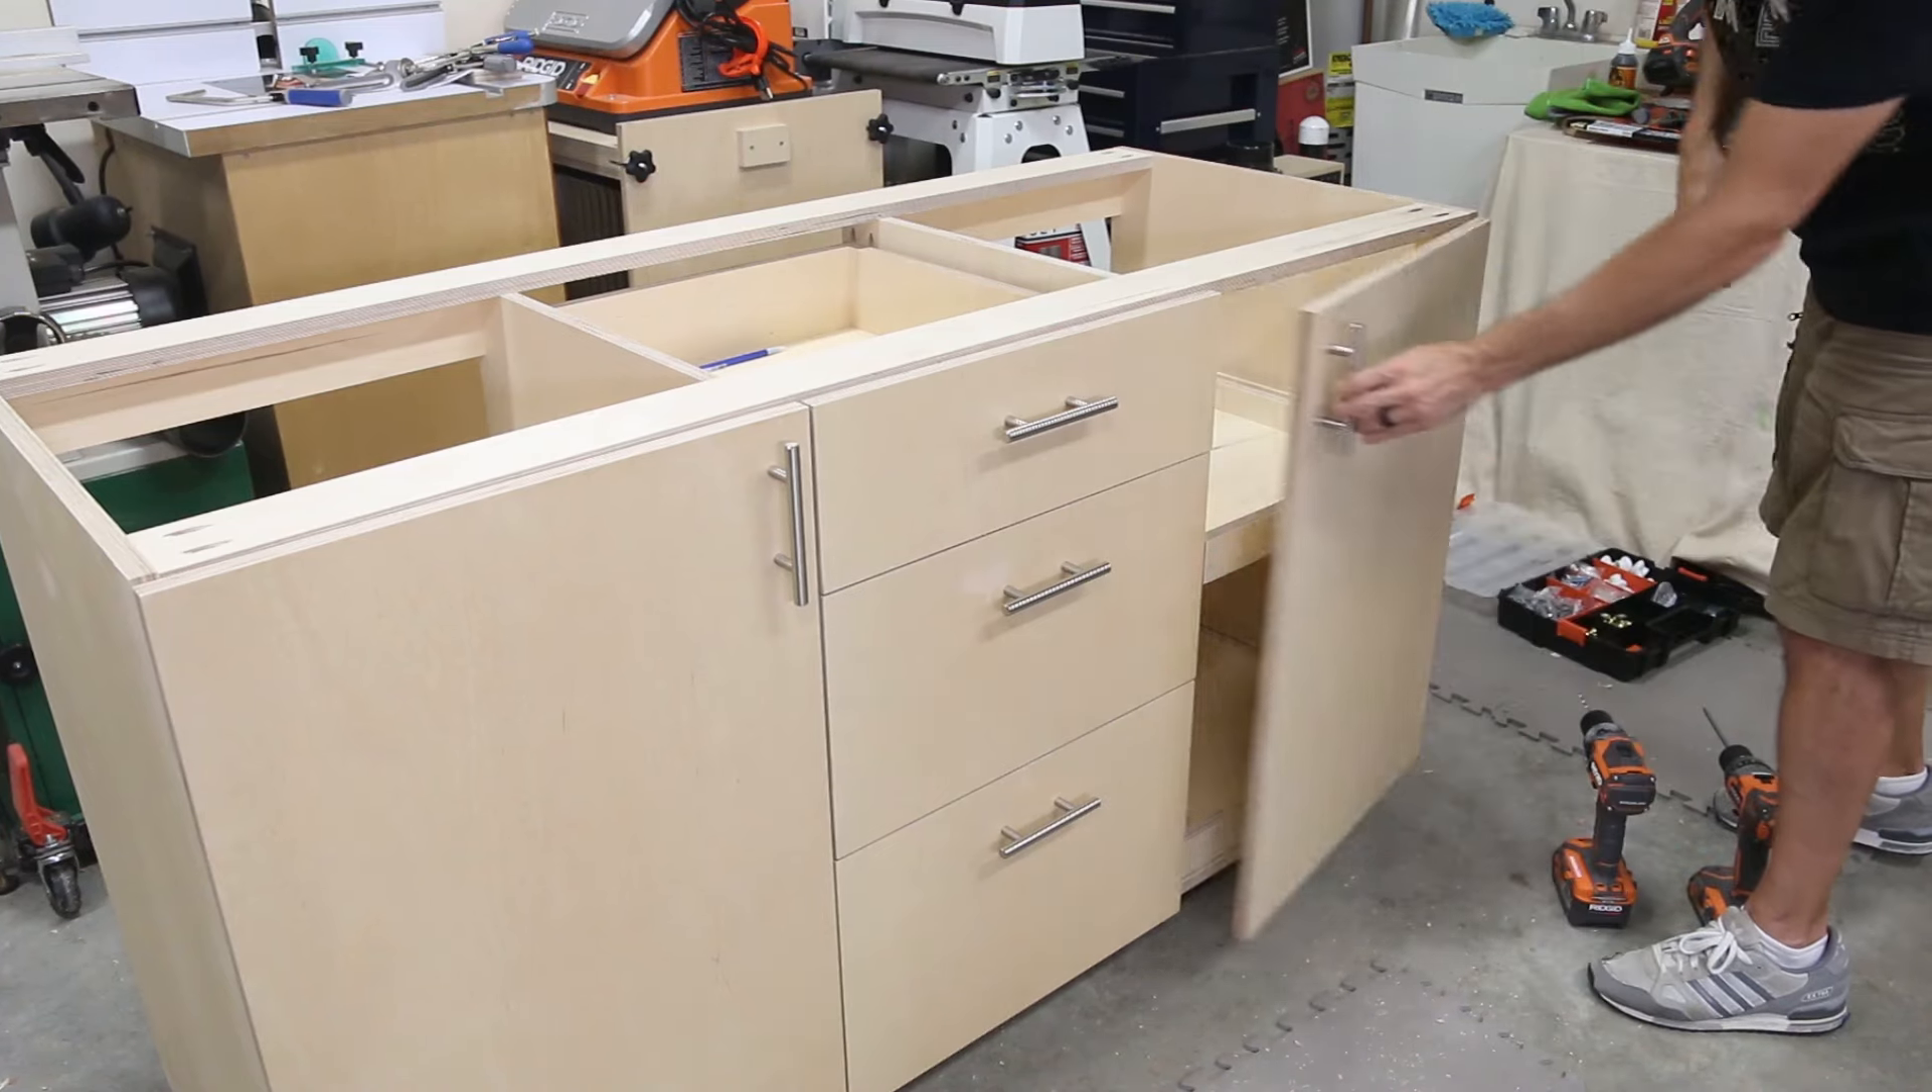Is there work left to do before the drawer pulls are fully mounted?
No.